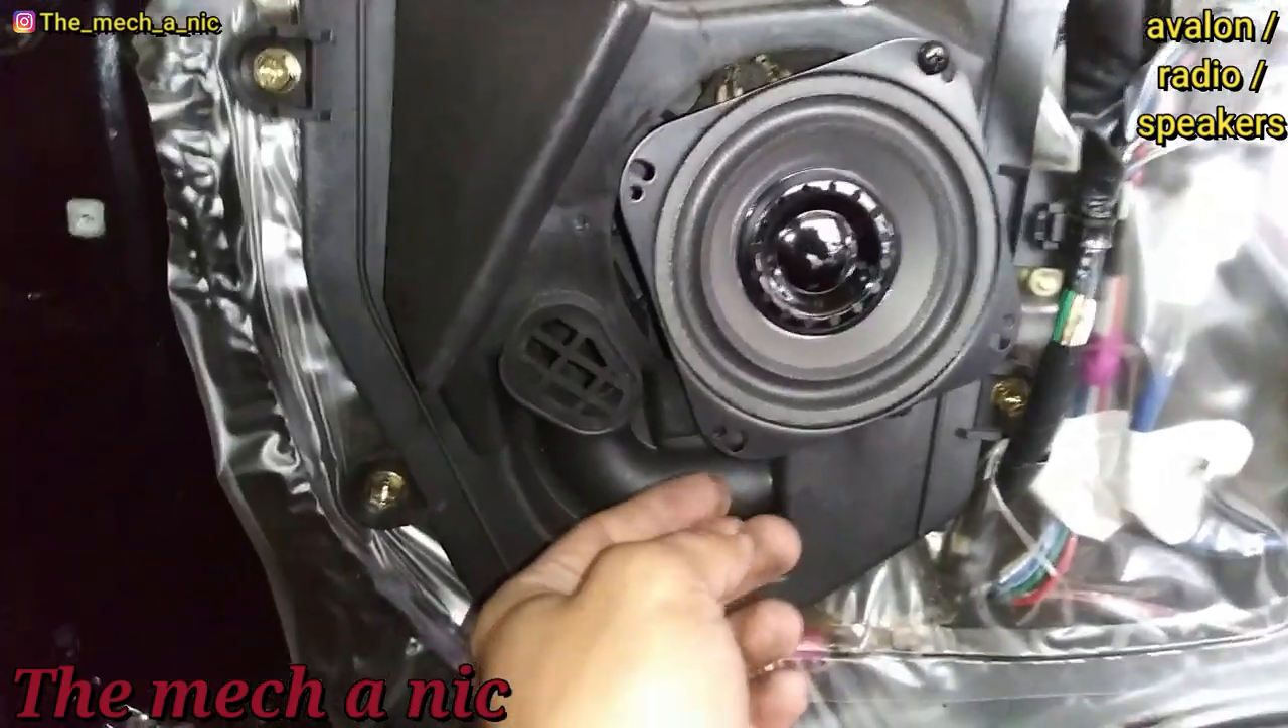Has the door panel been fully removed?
Yes.